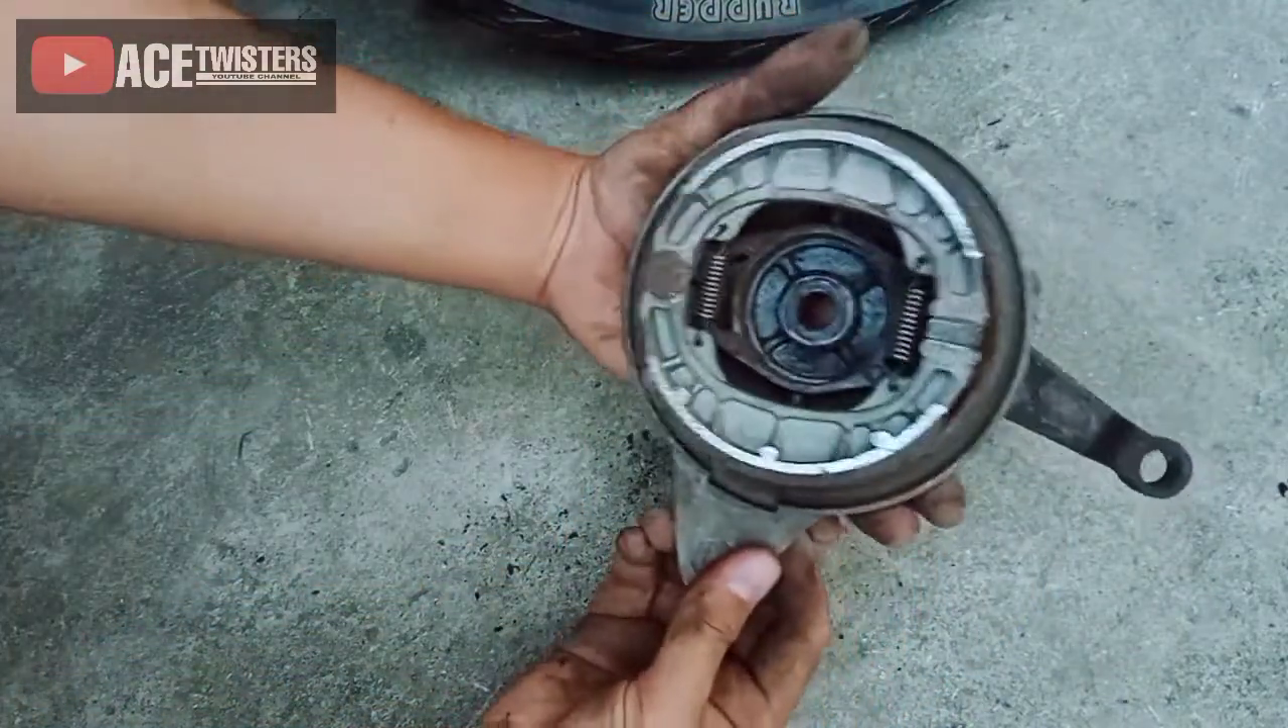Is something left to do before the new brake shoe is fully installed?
No.